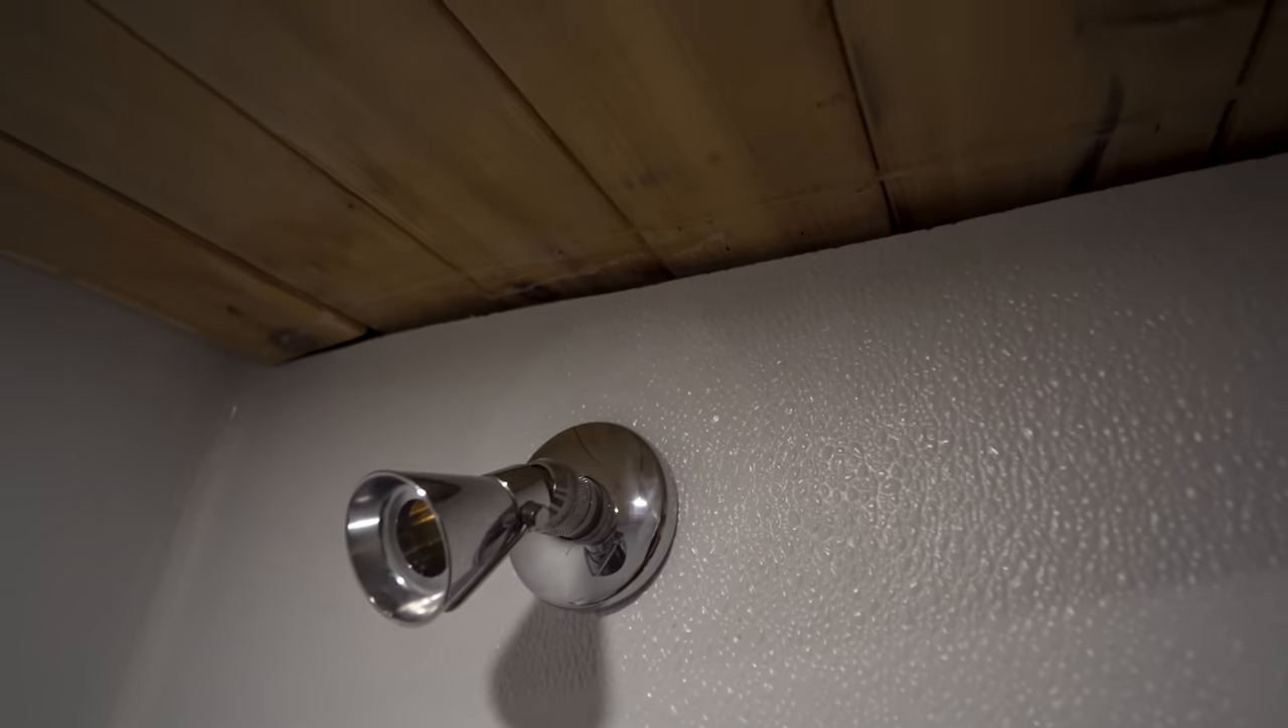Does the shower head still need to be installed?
No.